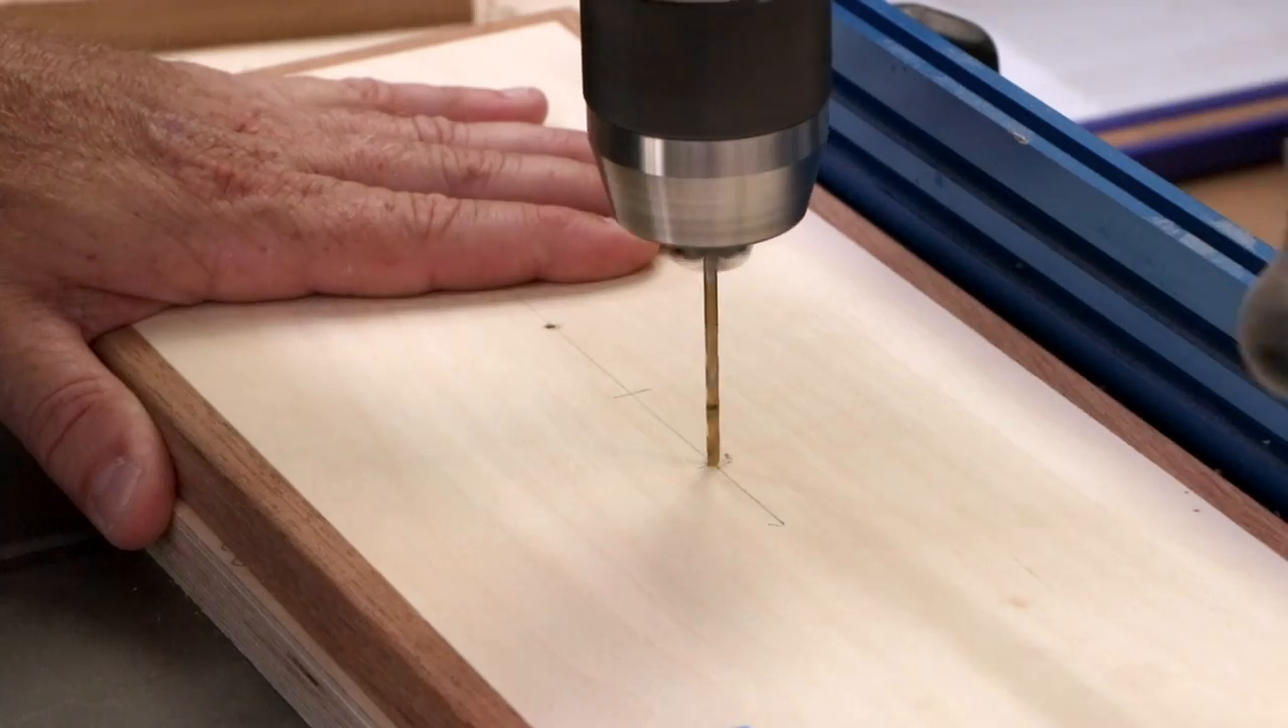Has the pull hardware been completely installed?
No.